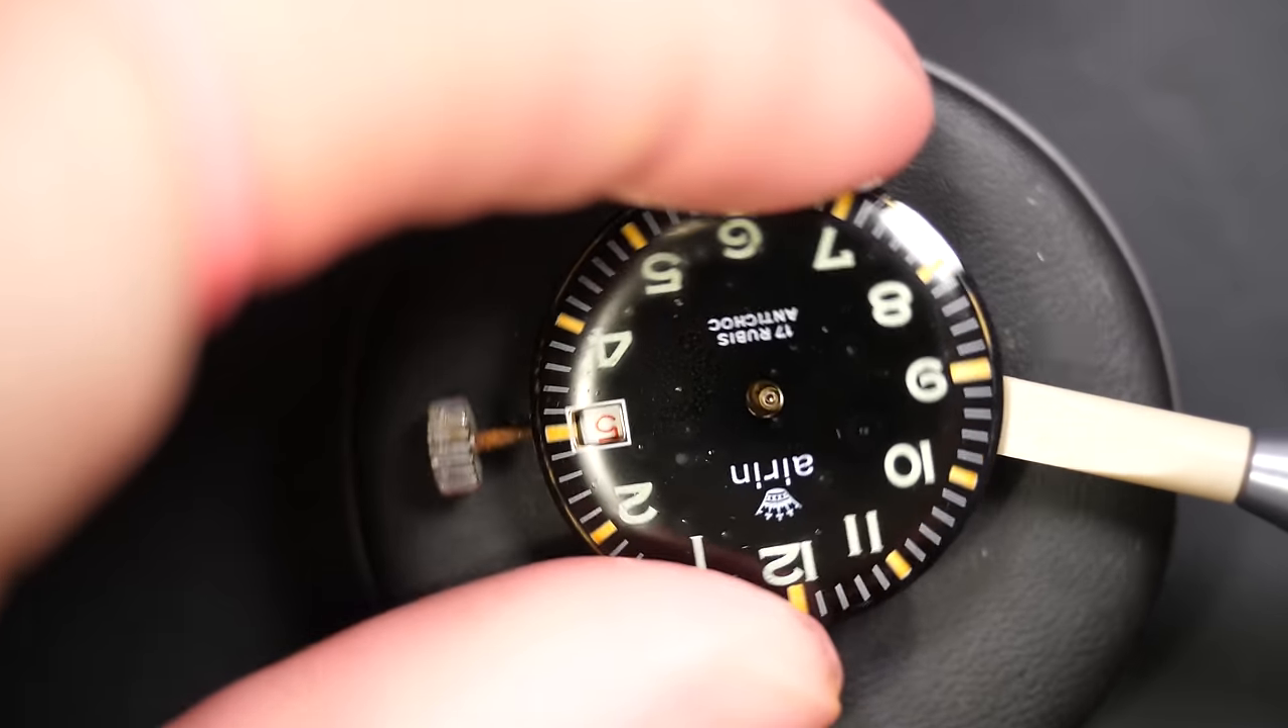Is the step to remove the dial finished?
No.